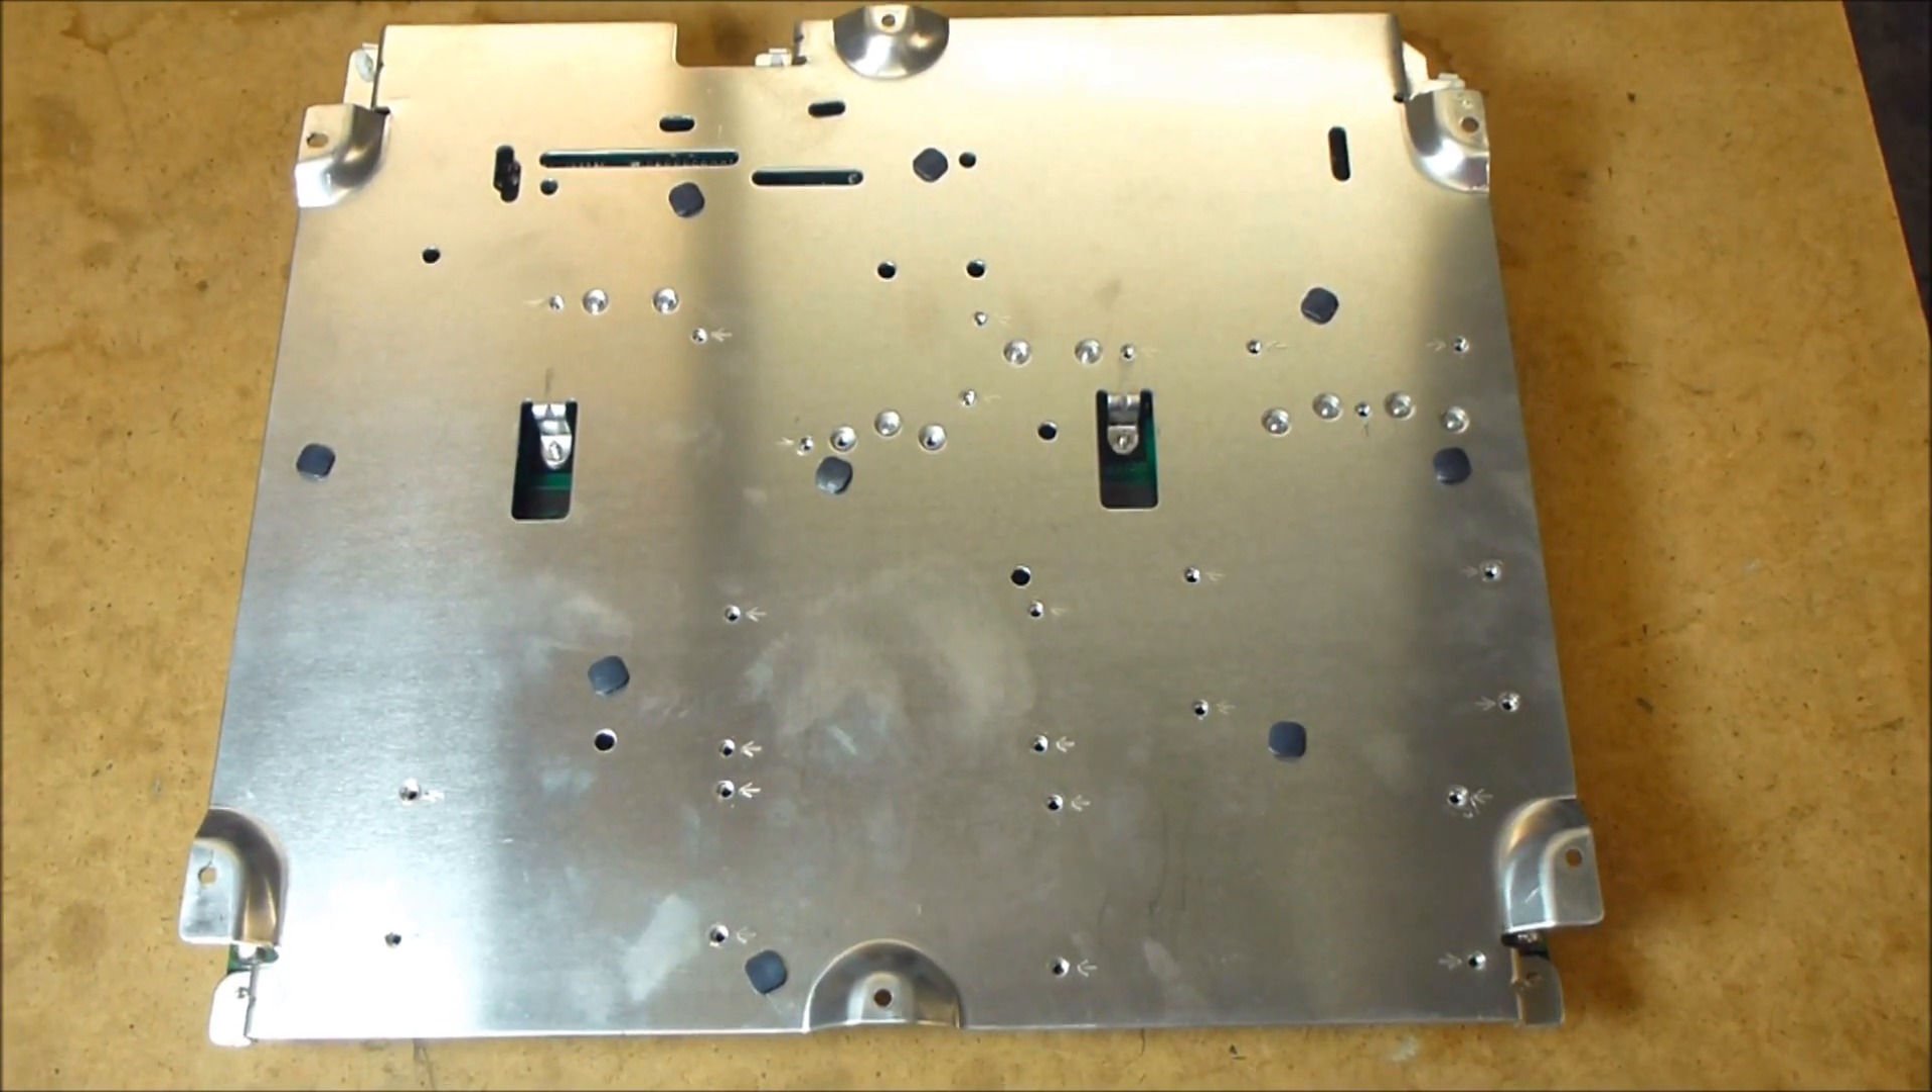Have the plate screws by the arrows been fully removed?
Yes.